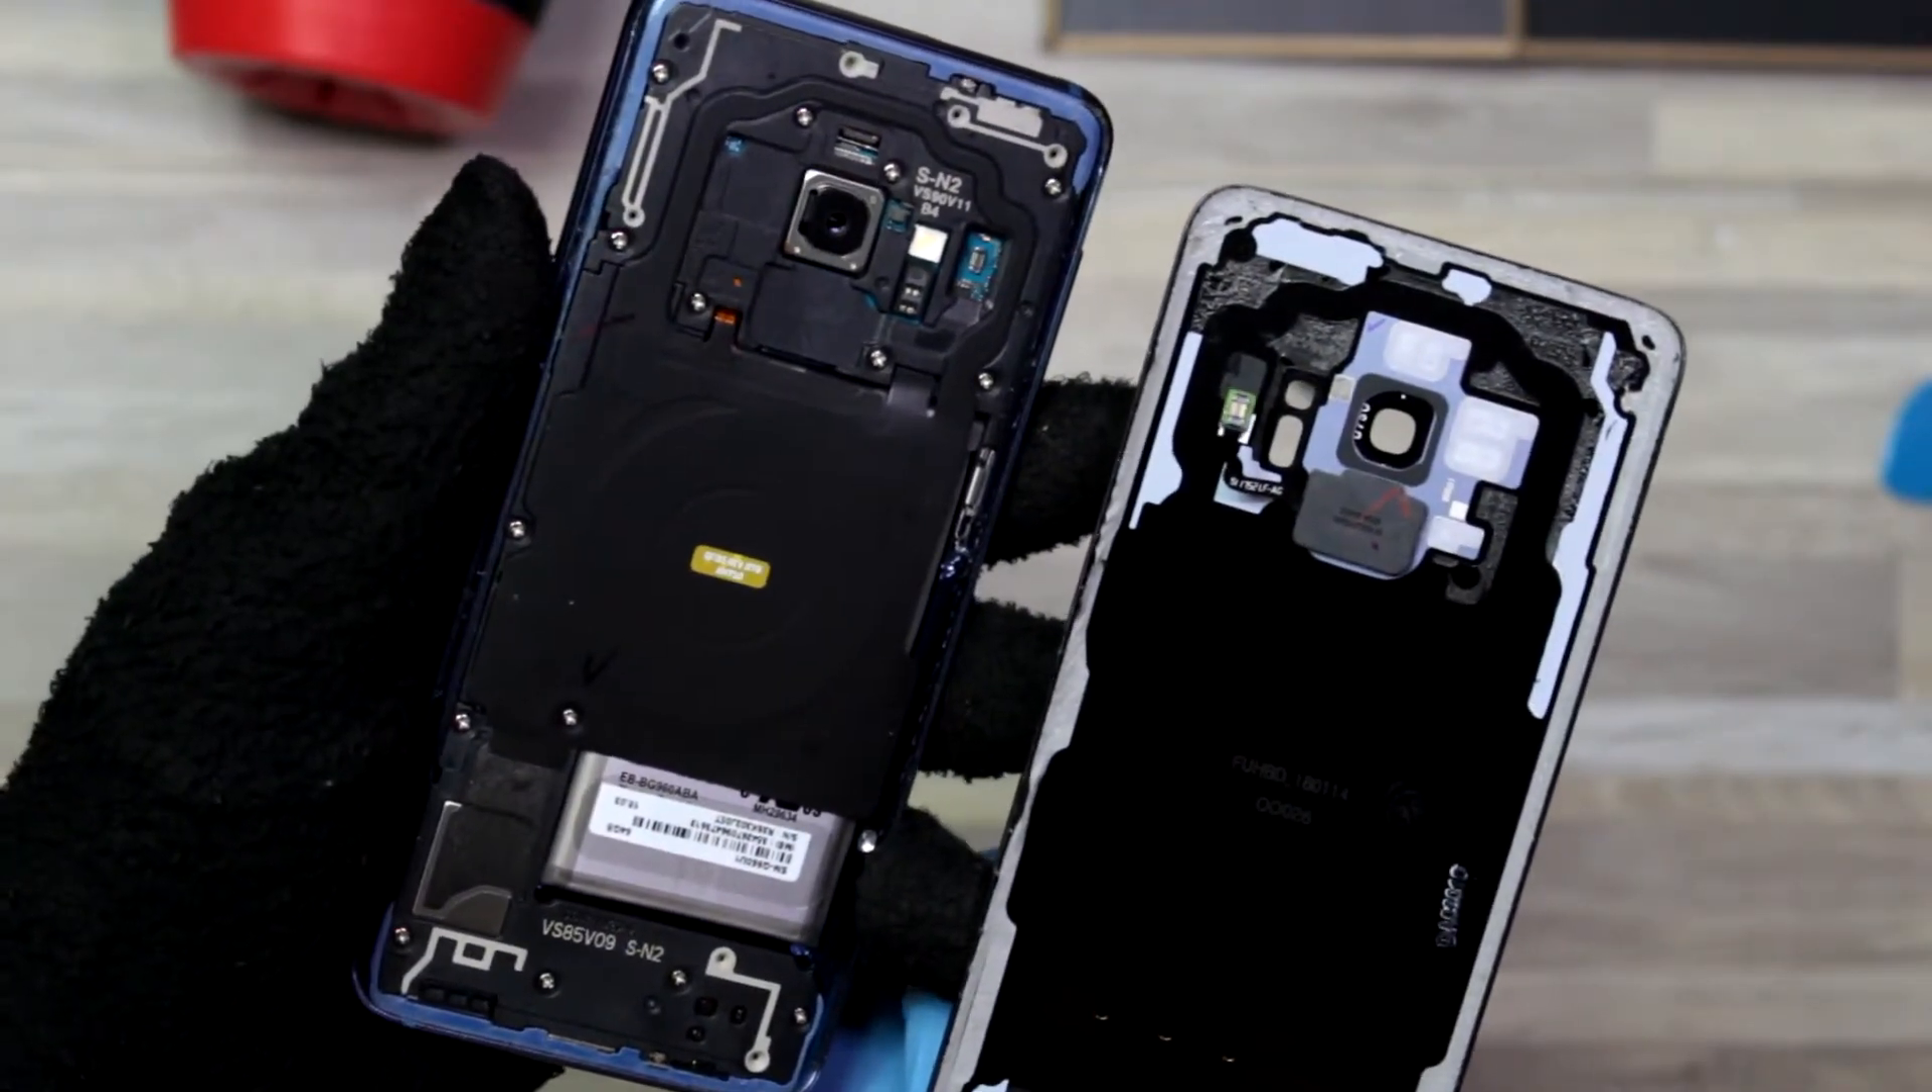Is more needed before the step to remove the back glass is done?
No.